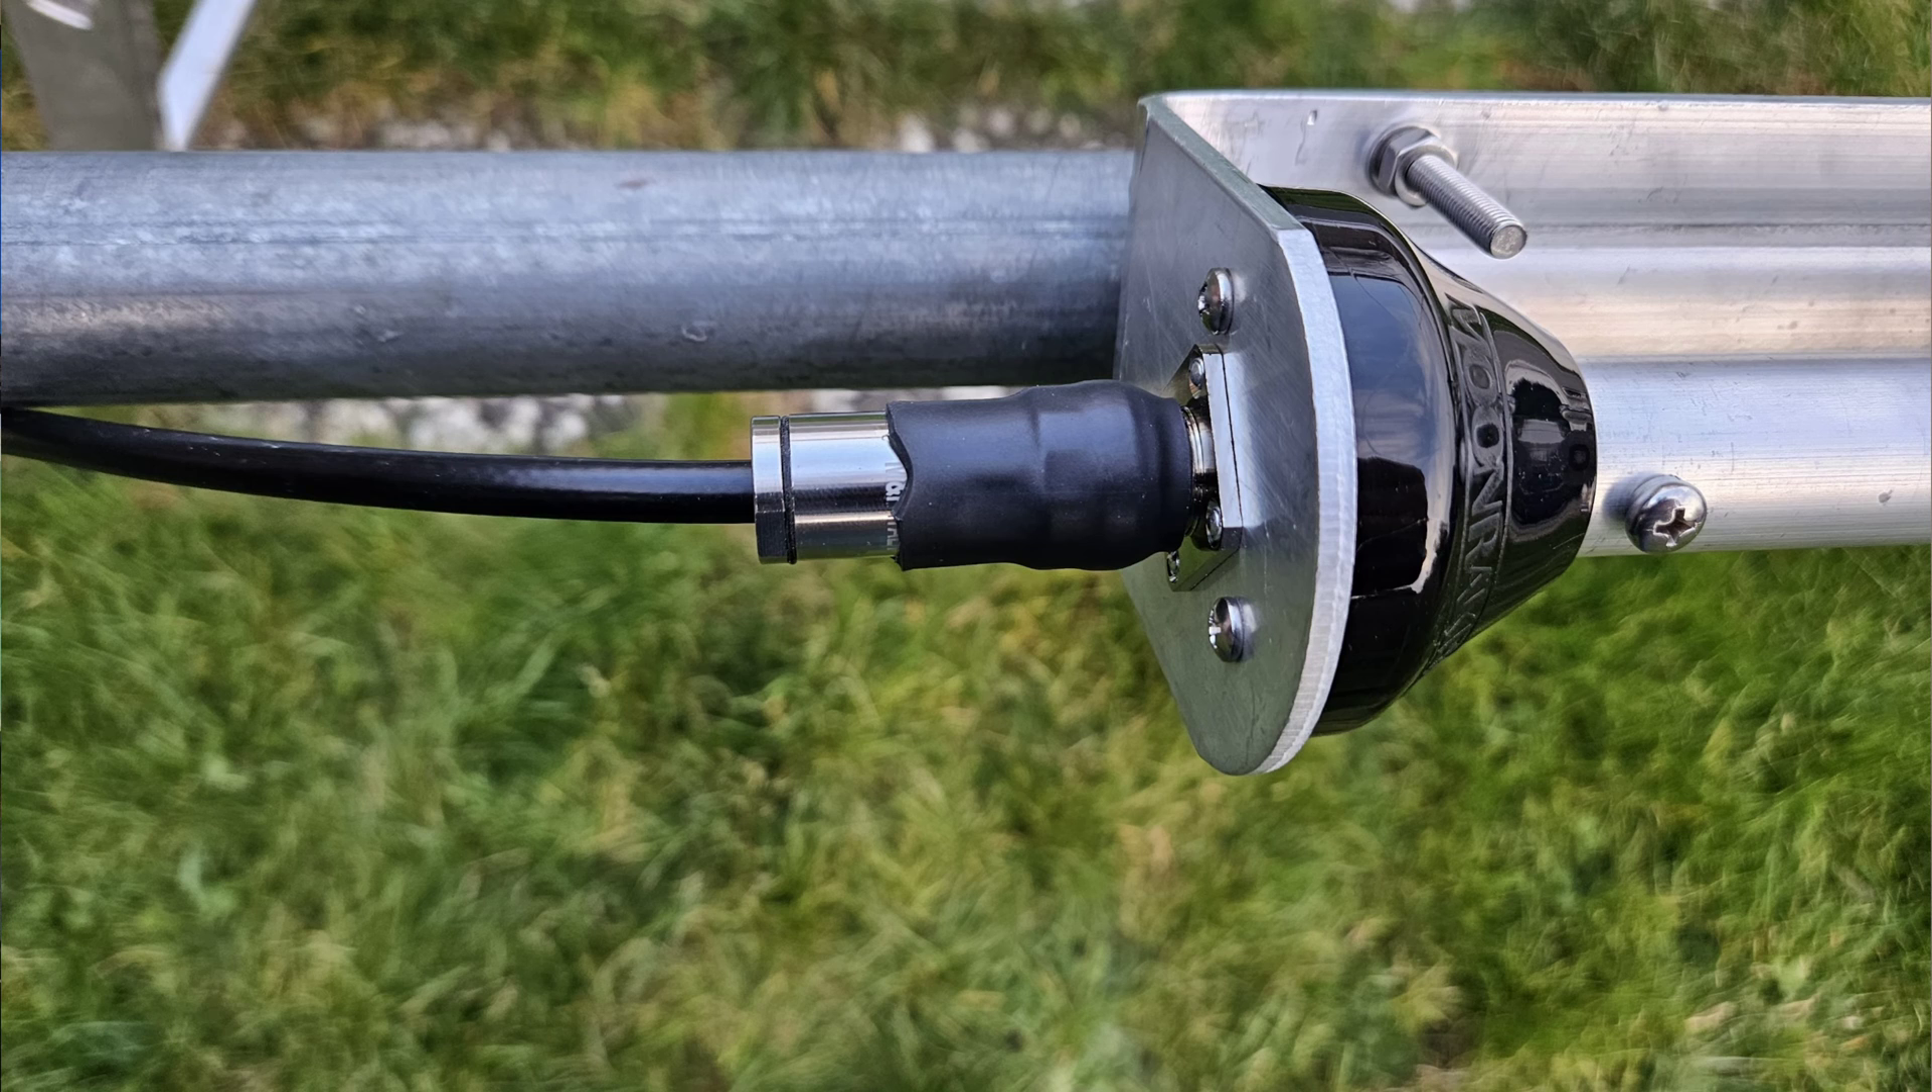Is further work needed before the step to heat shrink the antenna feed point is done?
No.